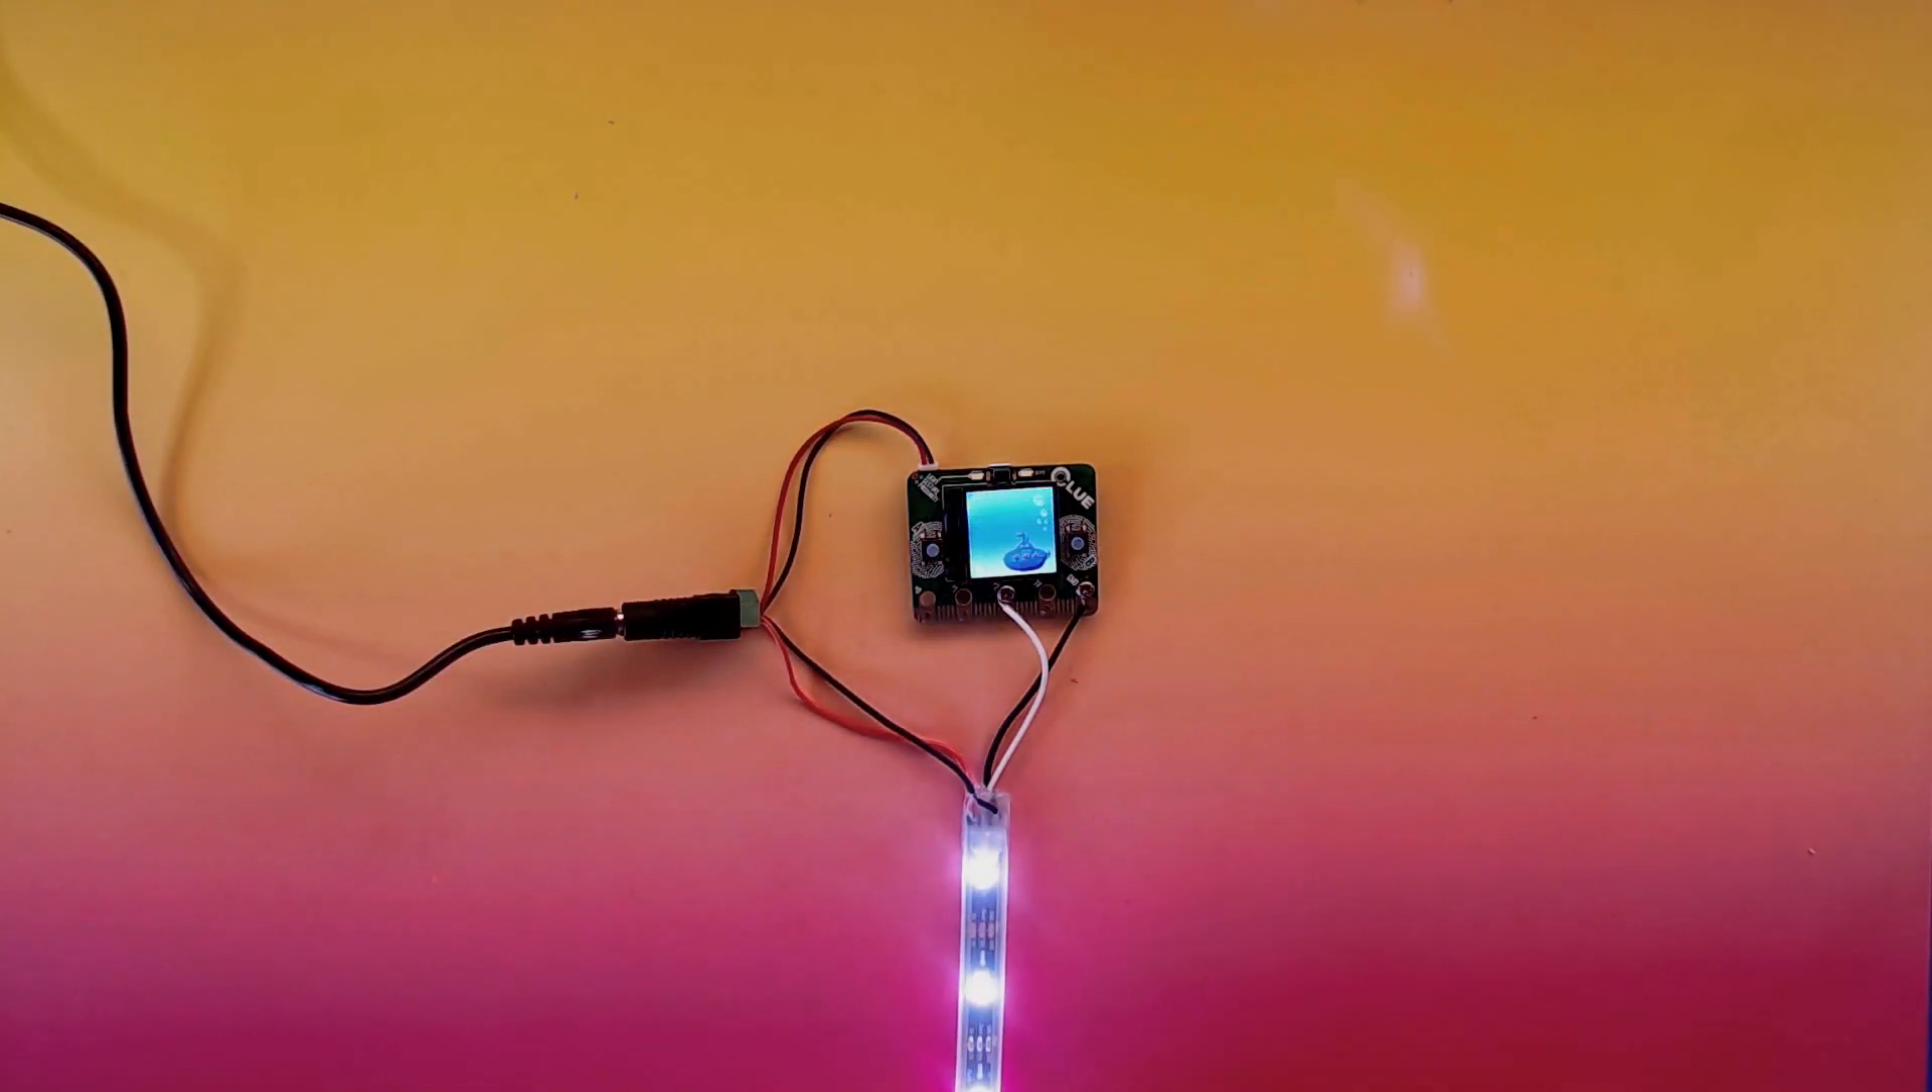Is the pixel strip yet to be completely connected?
No.